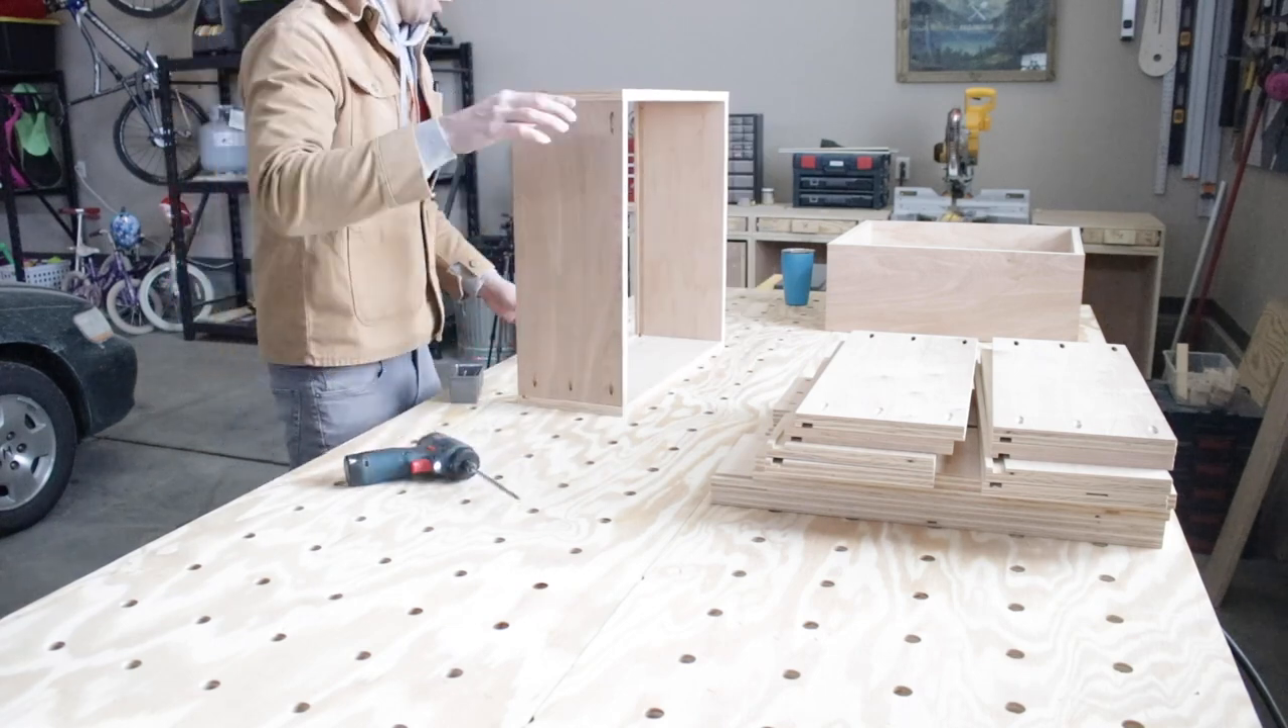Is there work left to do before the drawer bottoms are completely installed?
Yes.